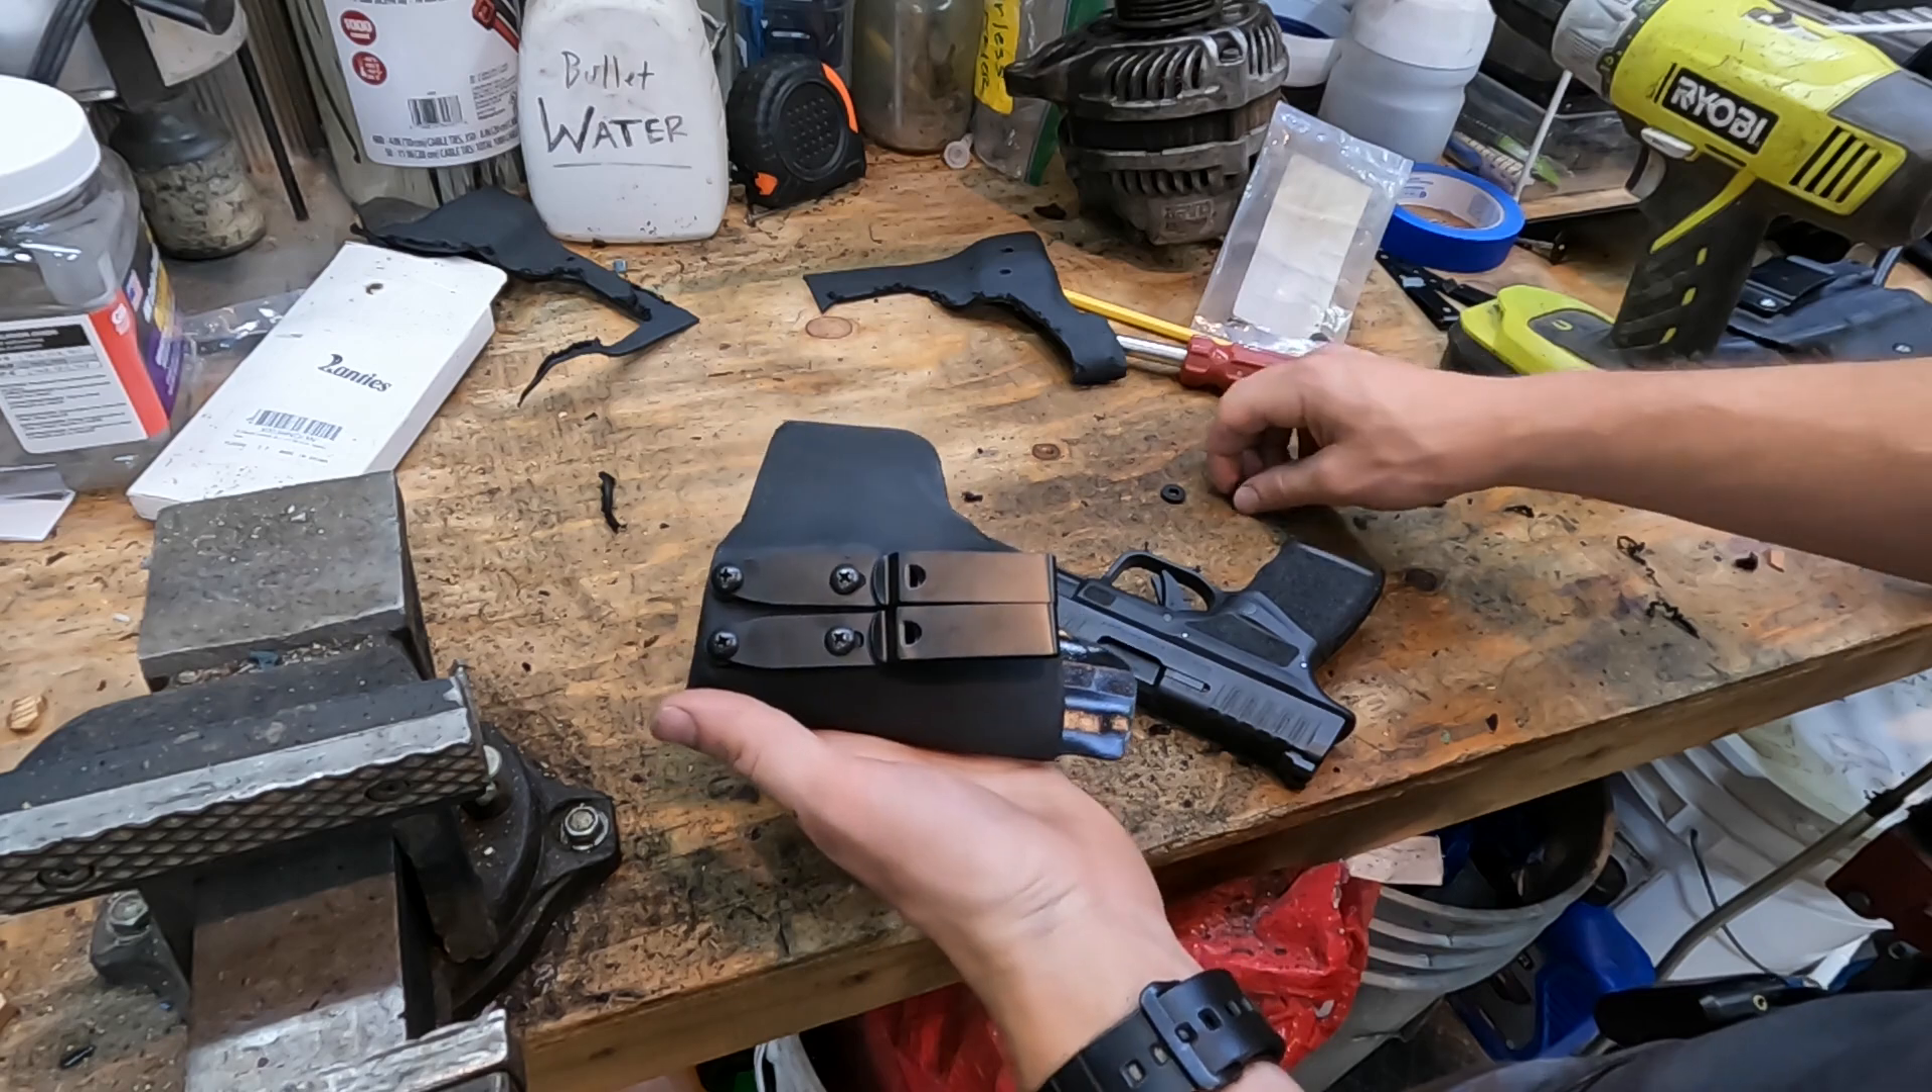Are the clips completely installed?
Yes.